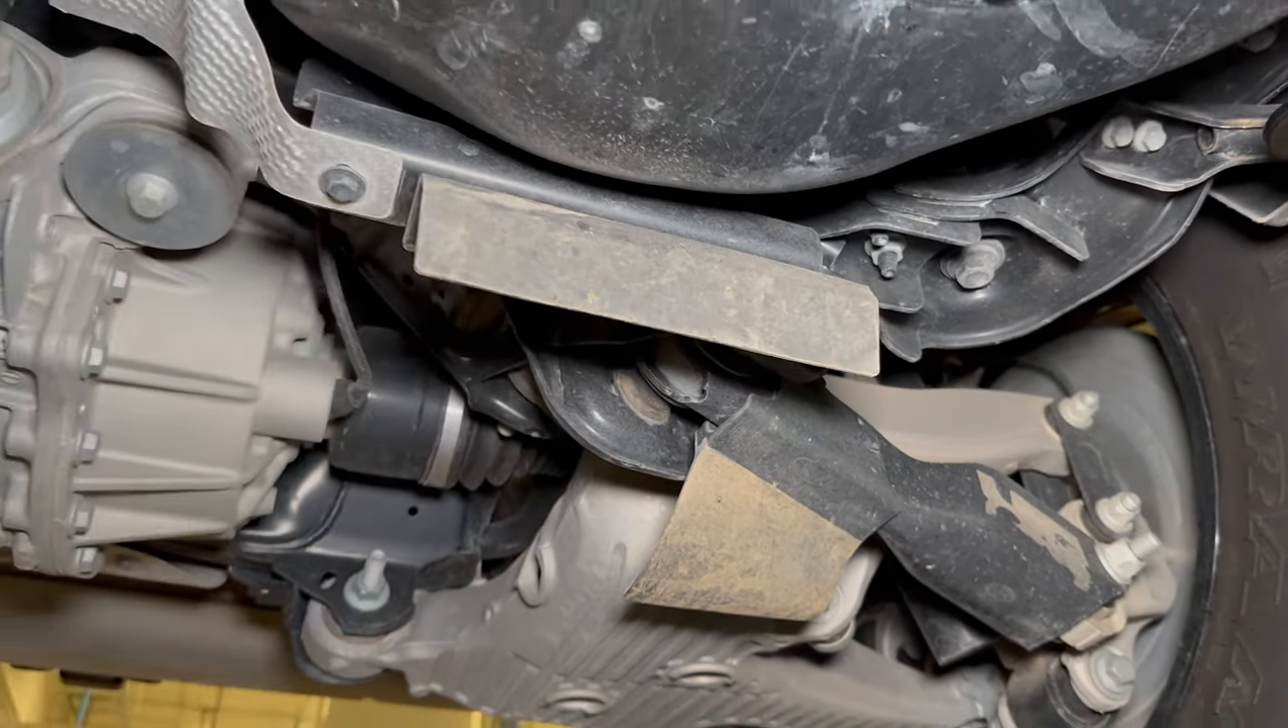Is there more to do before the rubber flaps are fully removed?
Yes.